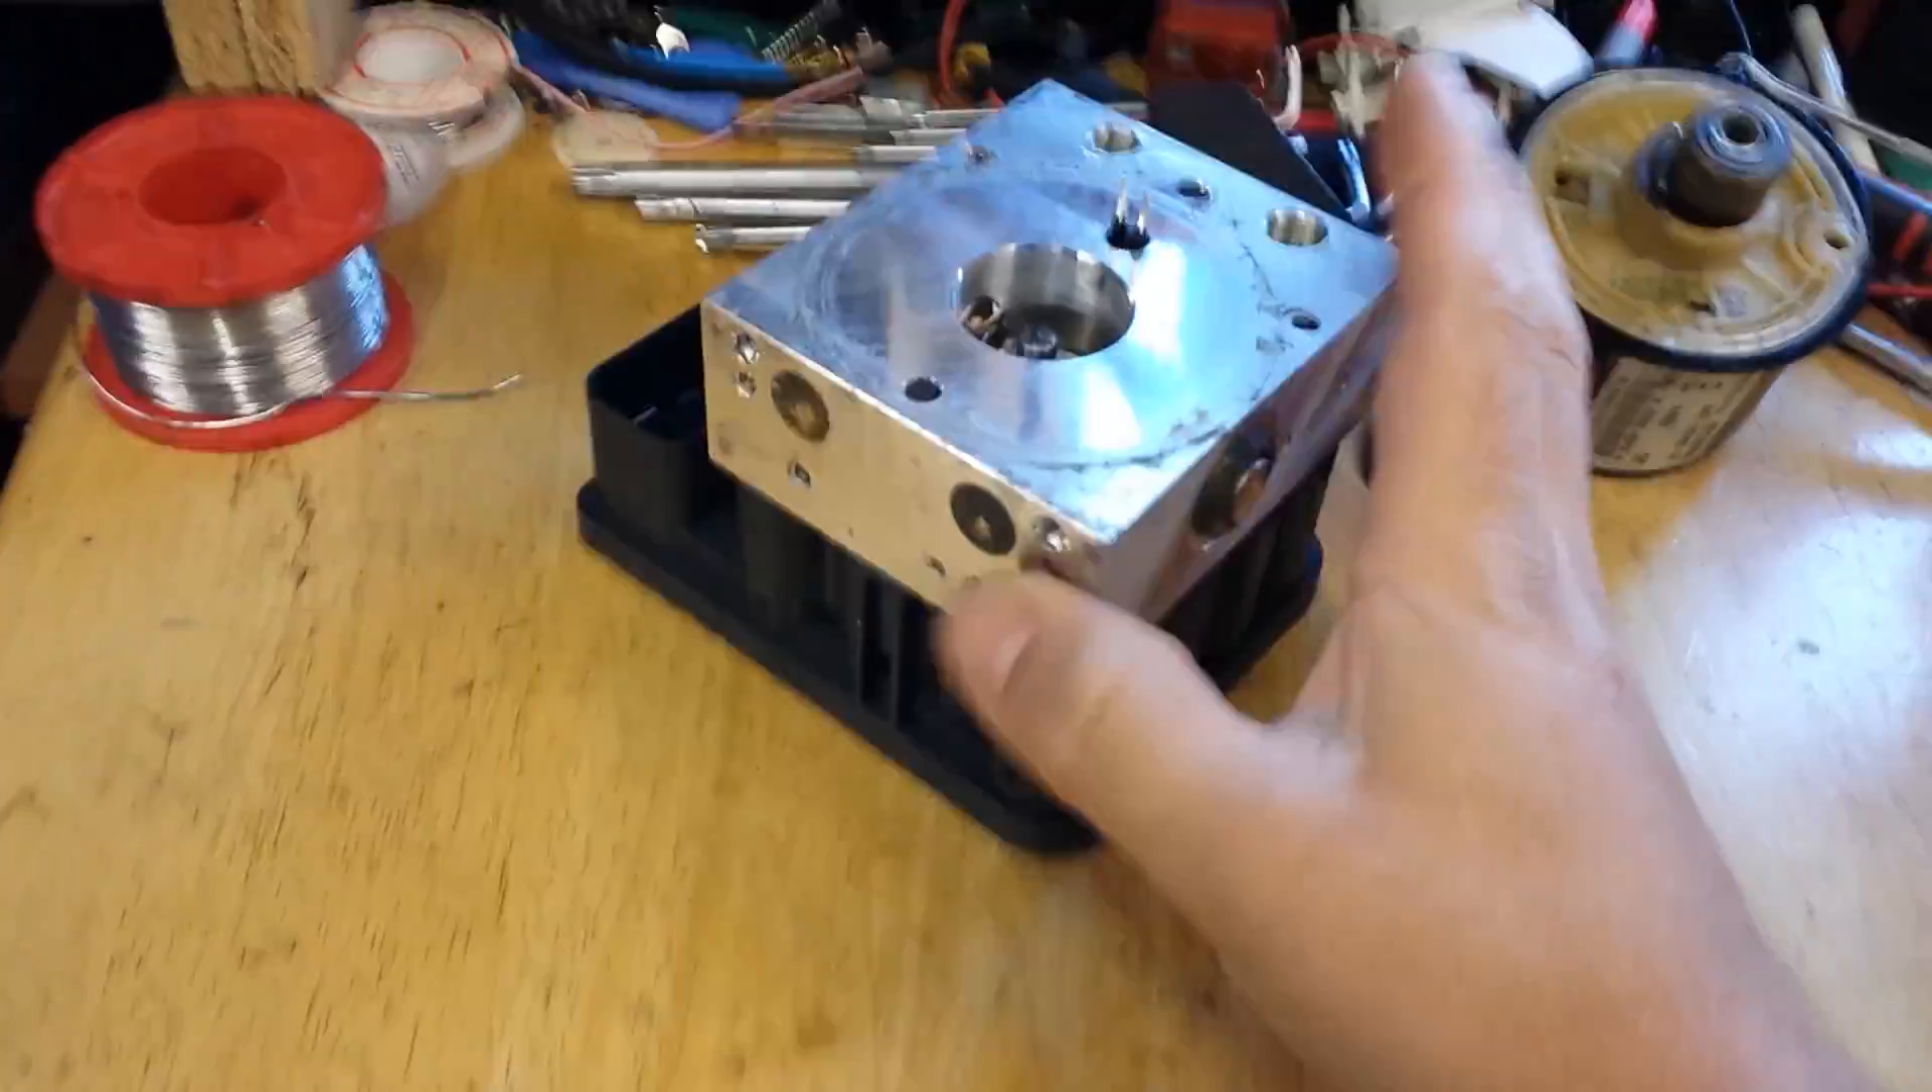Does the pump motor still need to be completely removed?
No.